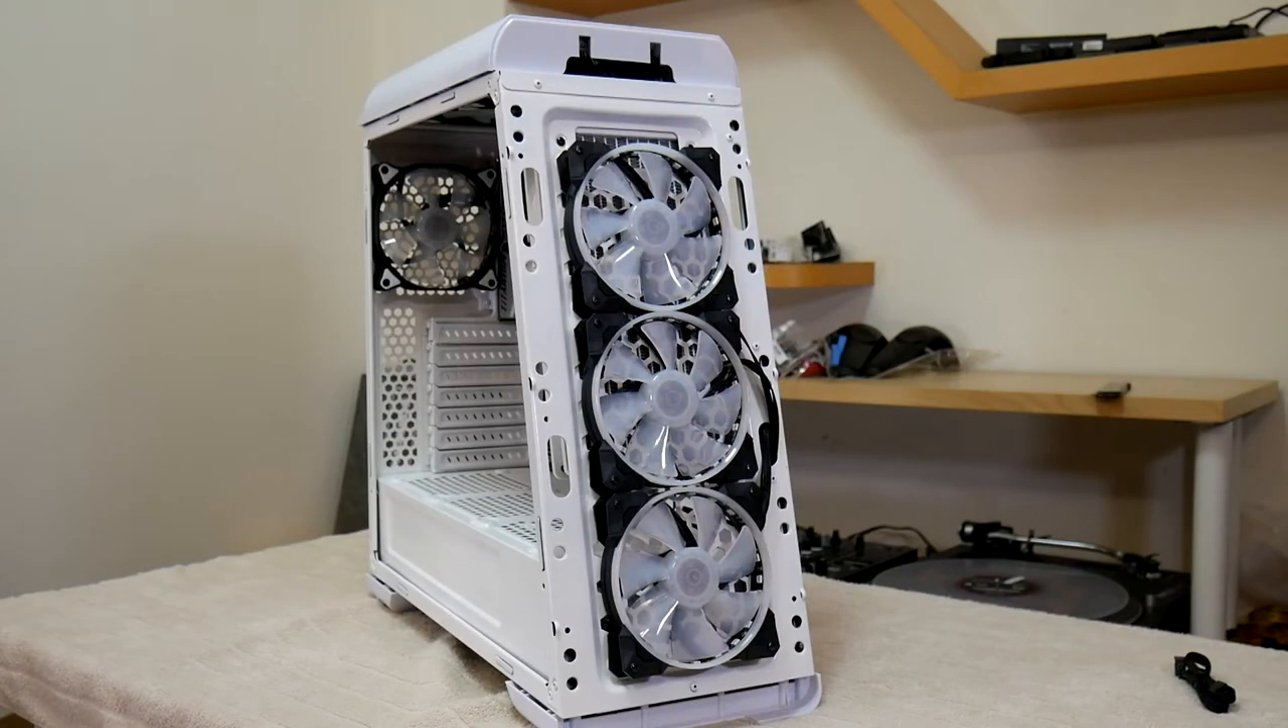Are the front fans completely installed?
Yes.